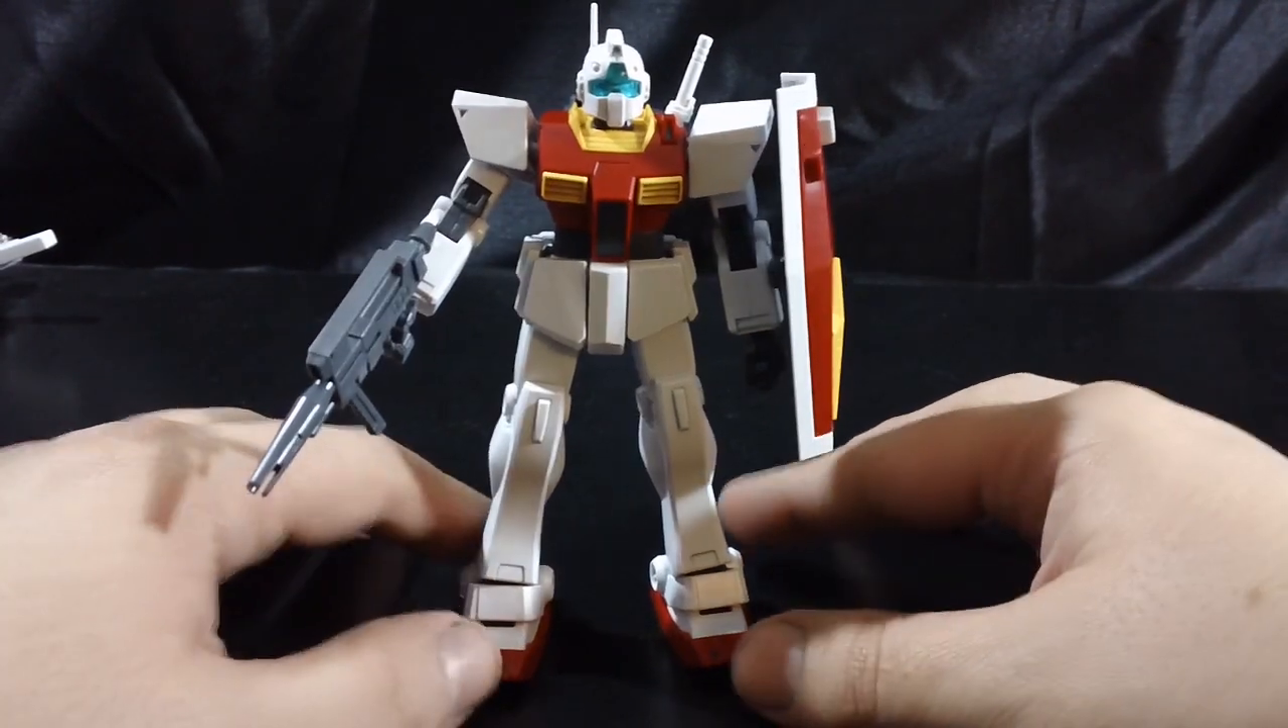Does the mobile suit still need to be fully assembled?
No.